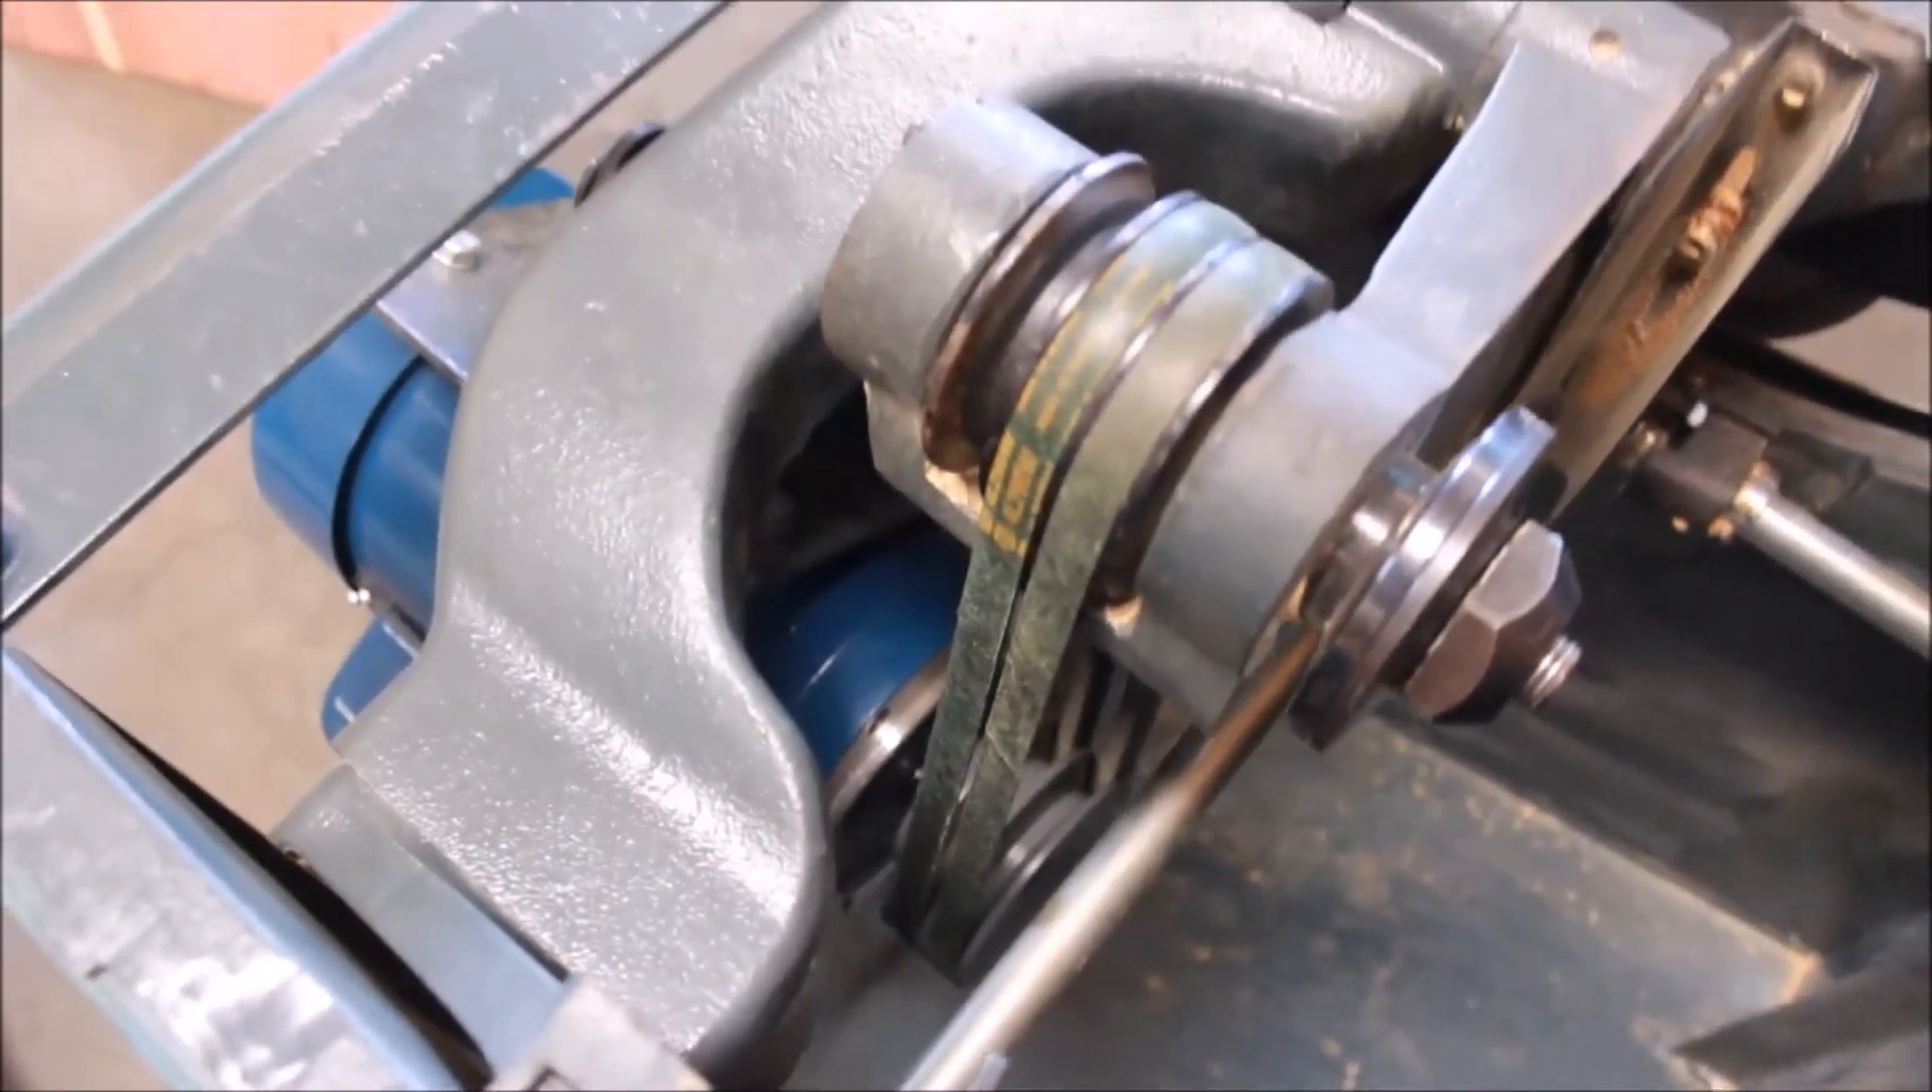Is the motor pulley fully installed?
Yes.